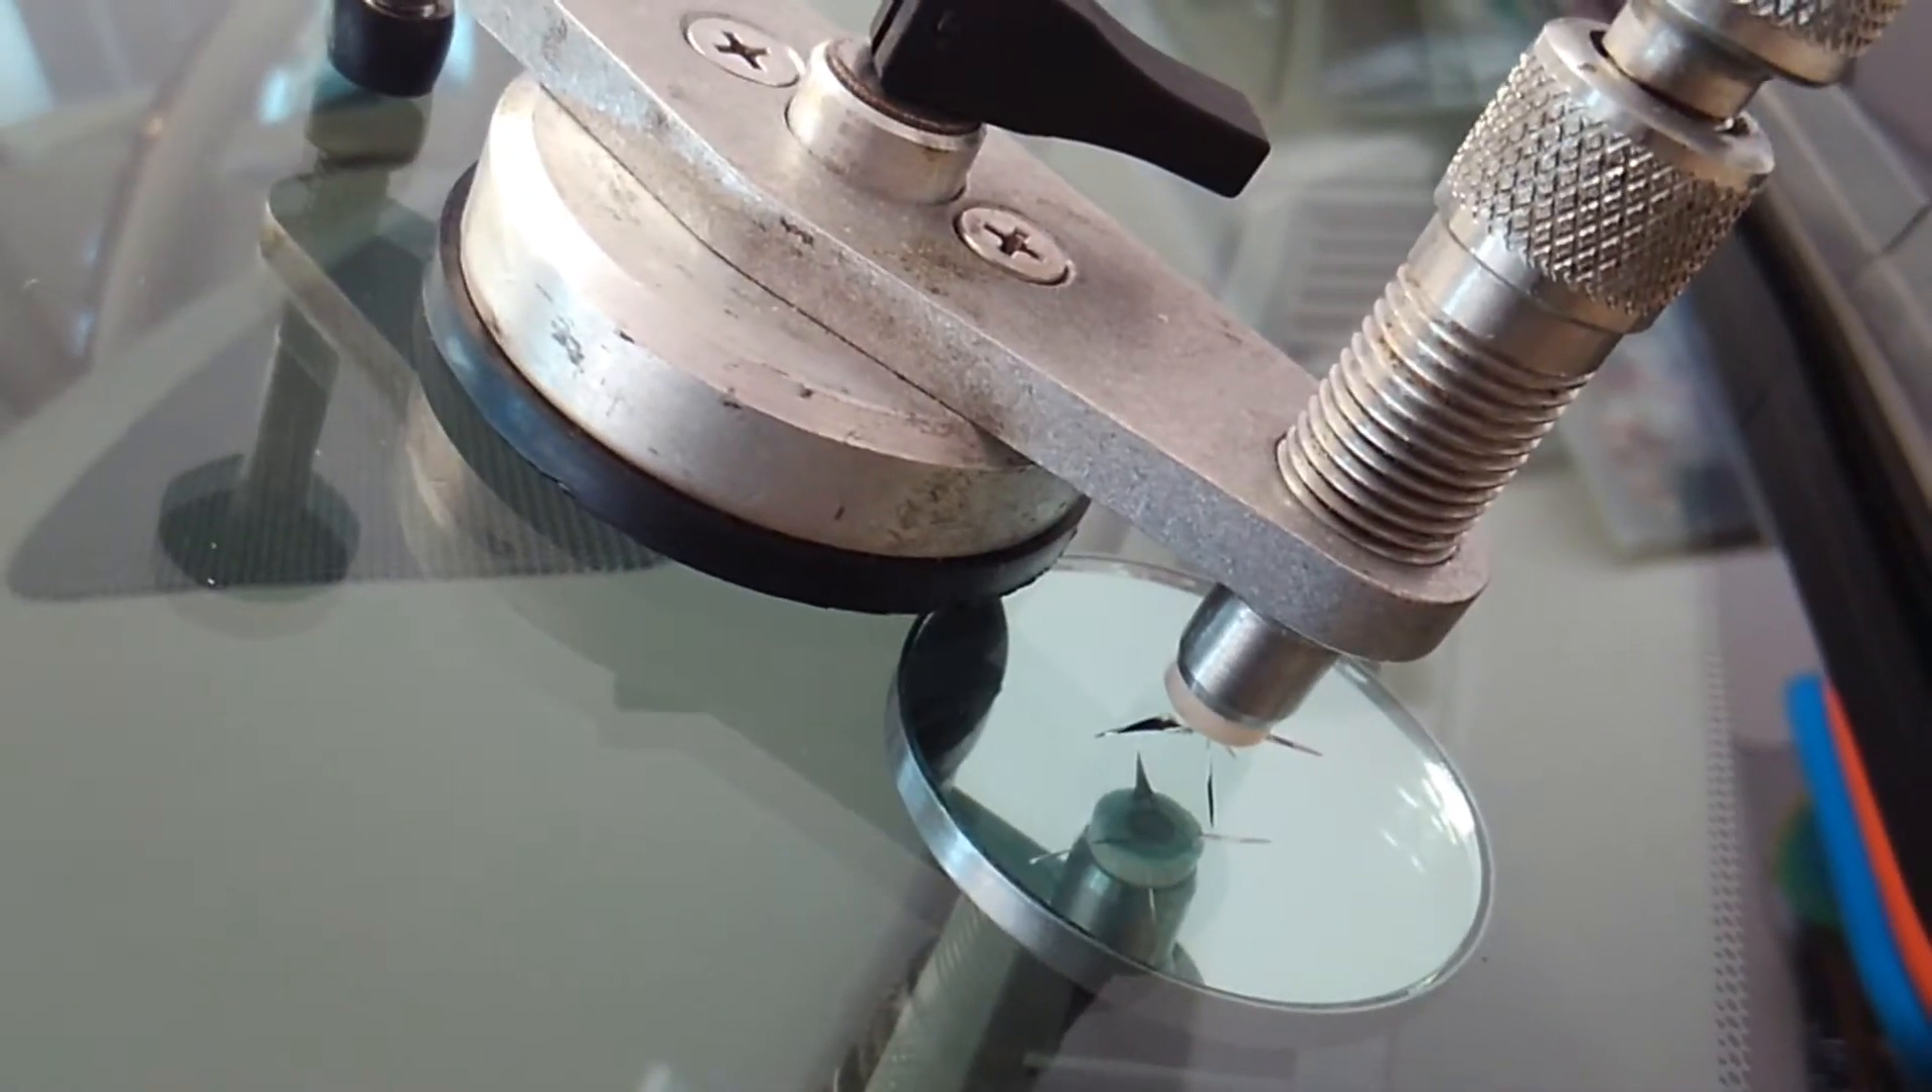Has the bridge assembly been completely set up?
Yes.